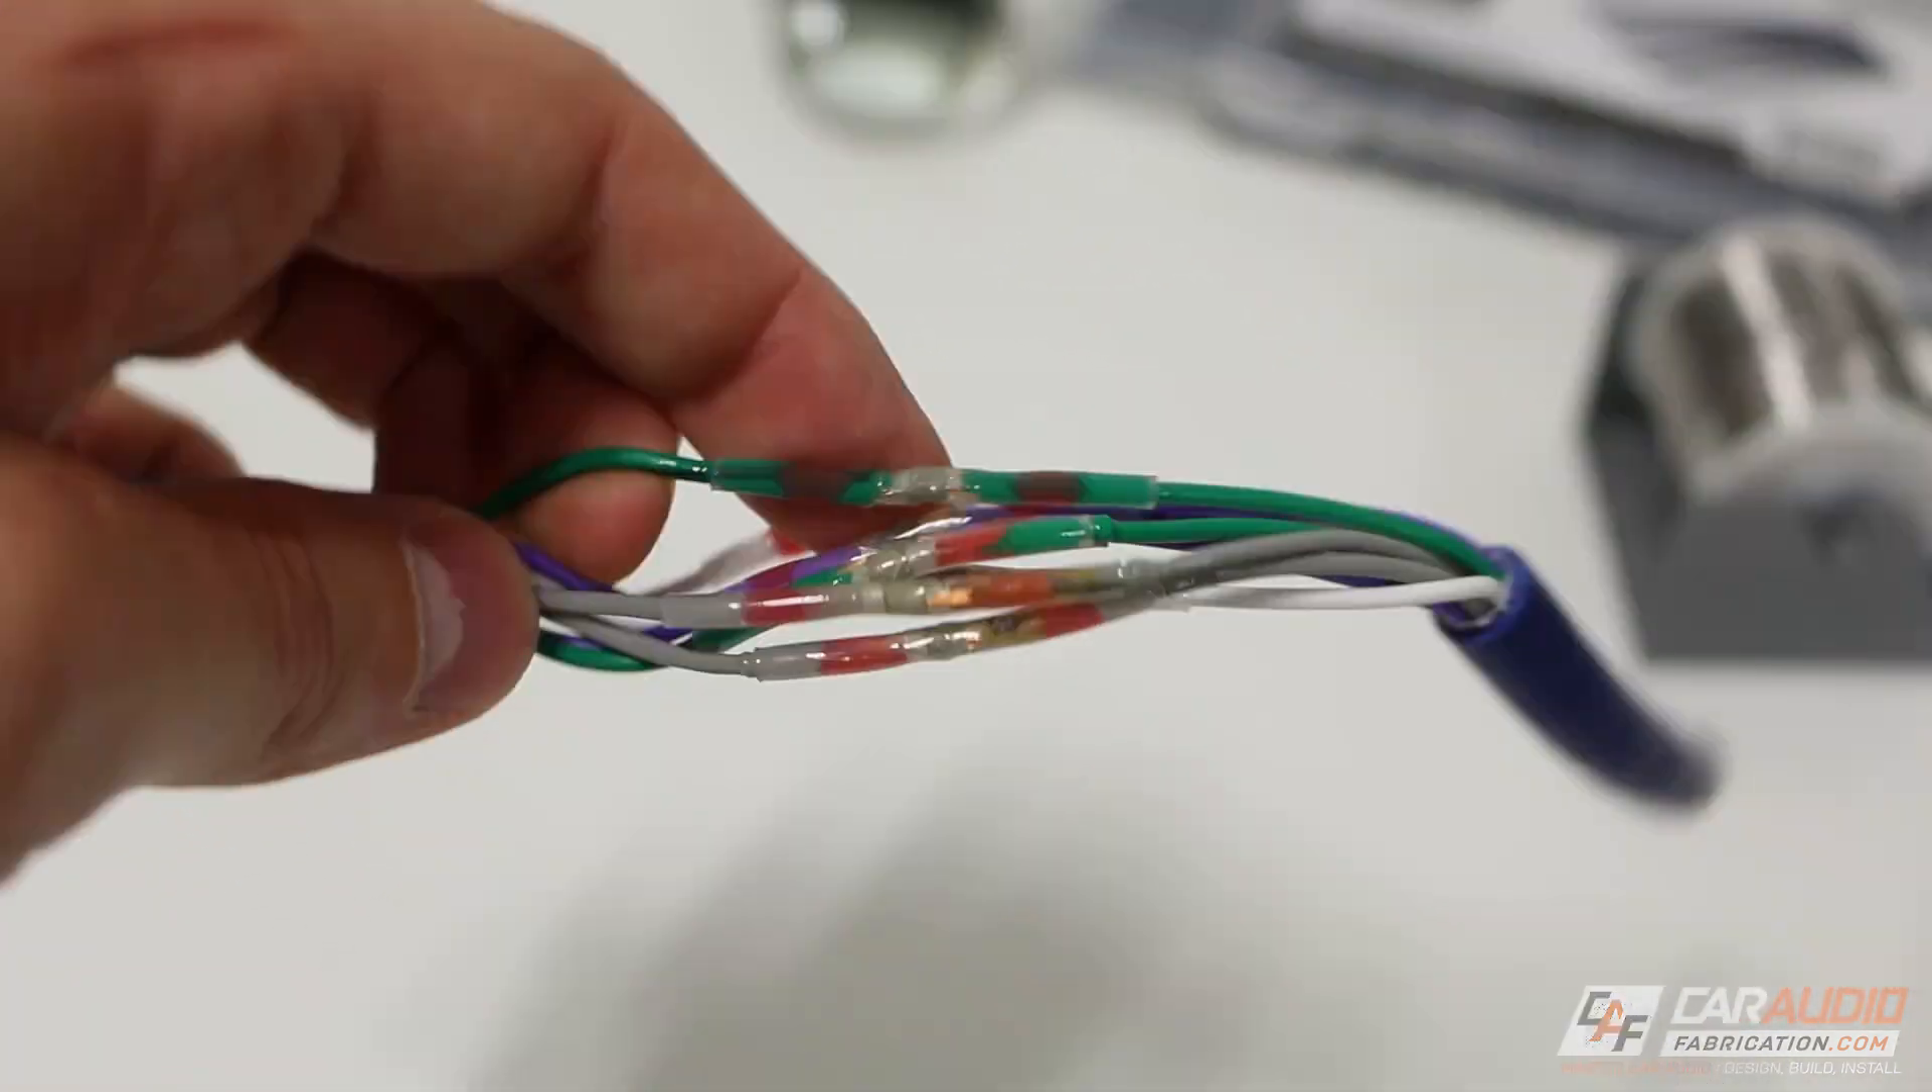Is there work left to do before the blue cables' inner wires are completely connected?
No.